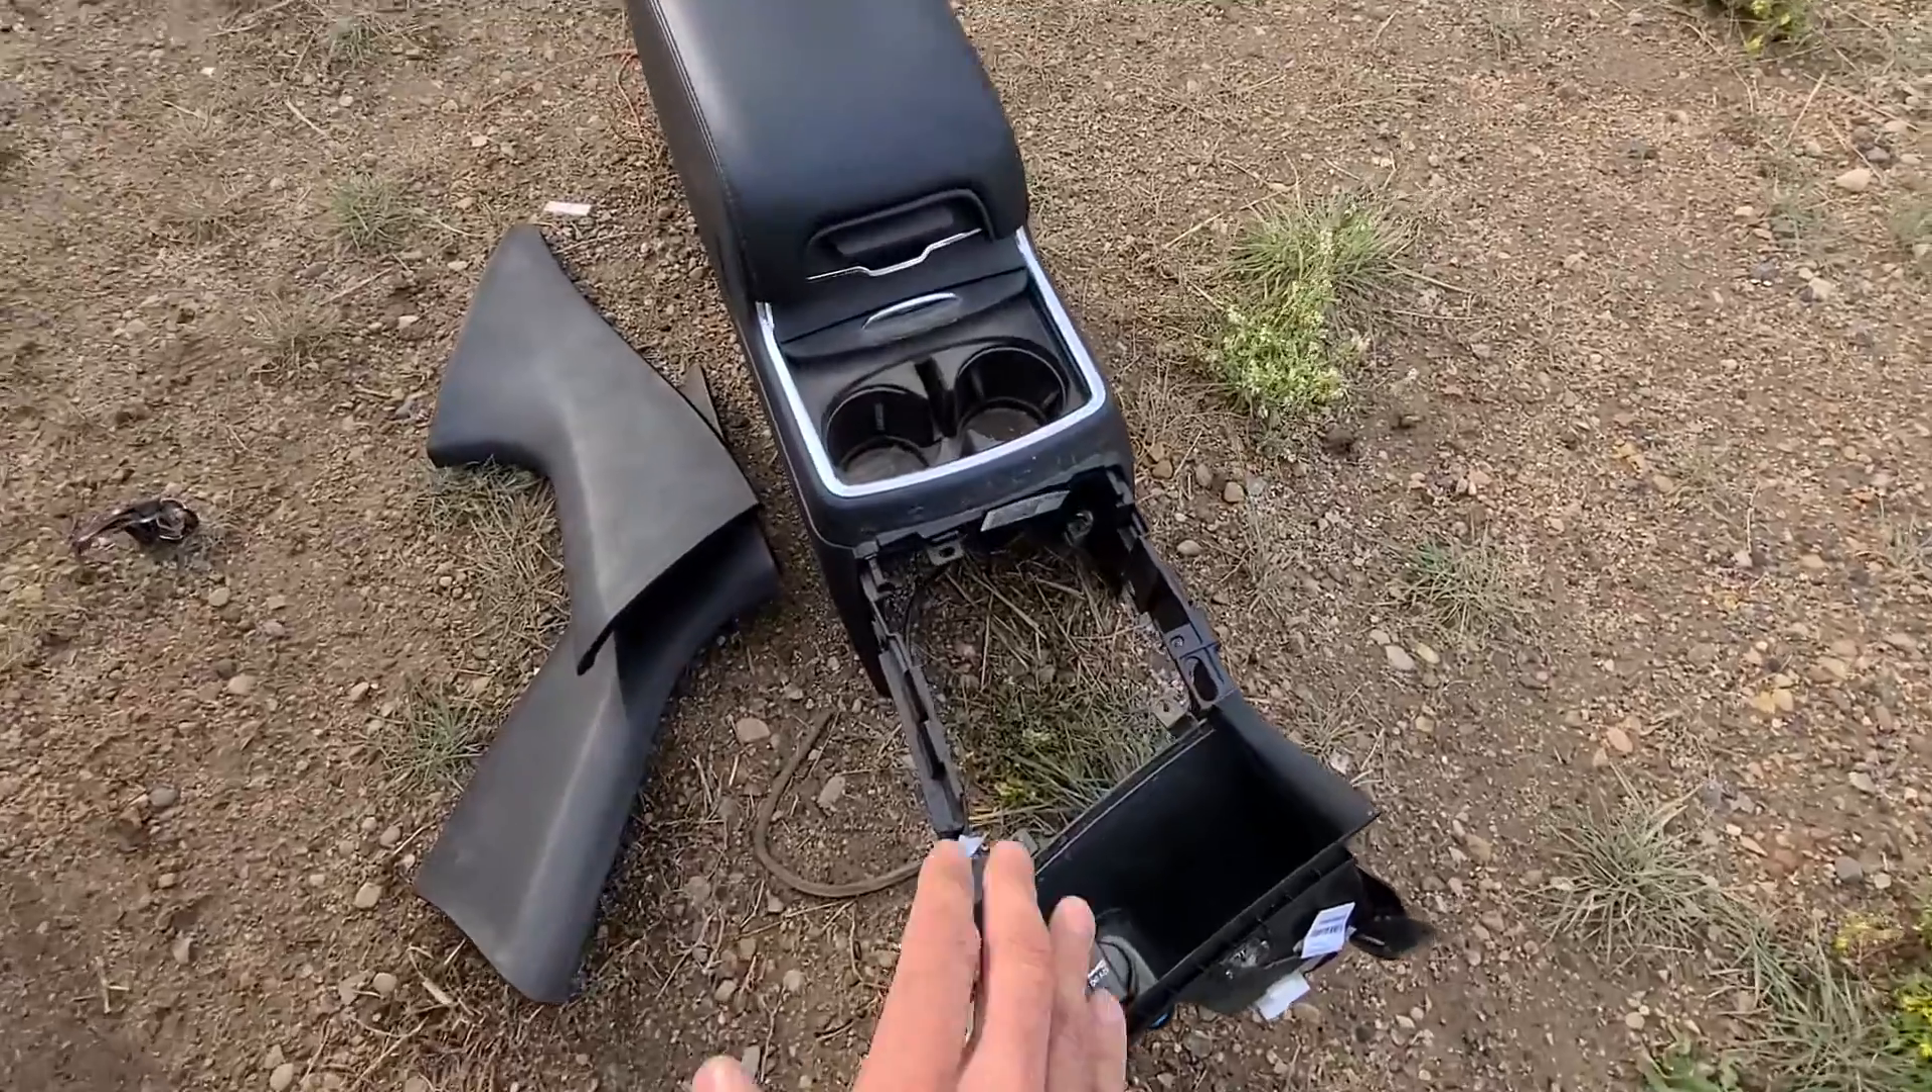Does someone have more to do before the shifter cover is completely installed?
Yes.